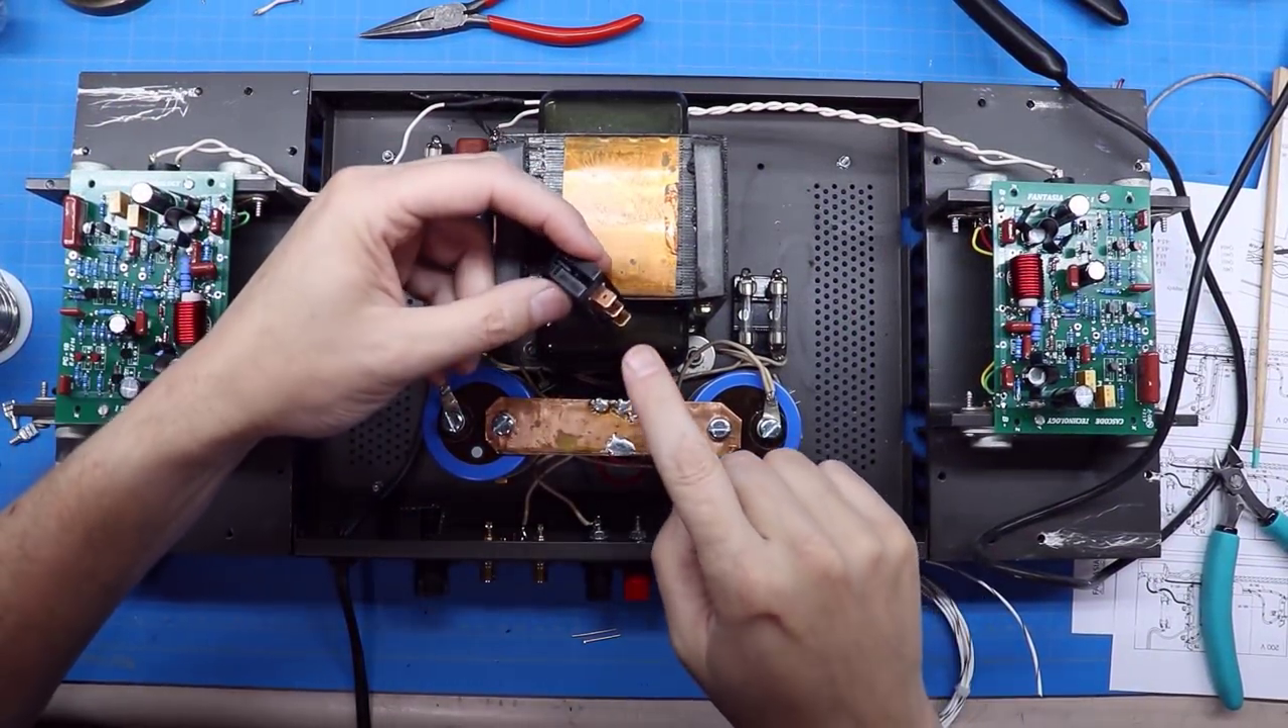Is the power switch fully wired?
No.